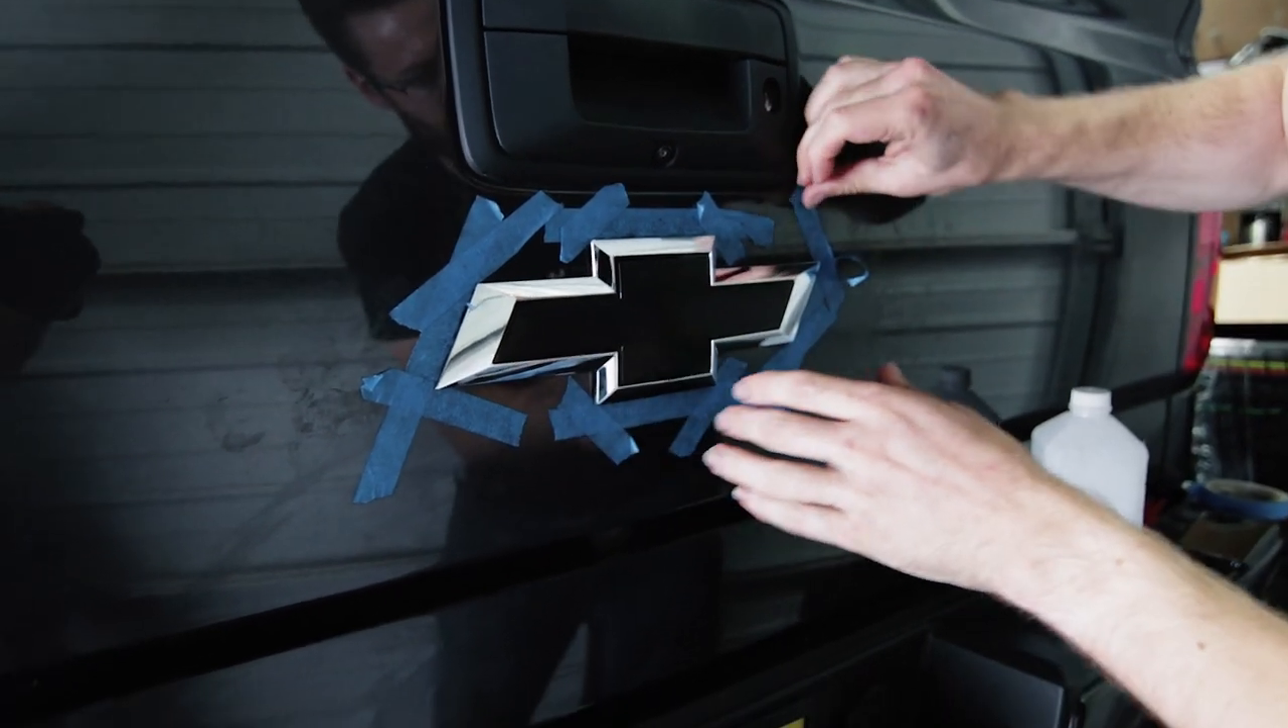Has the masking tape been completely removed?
No.